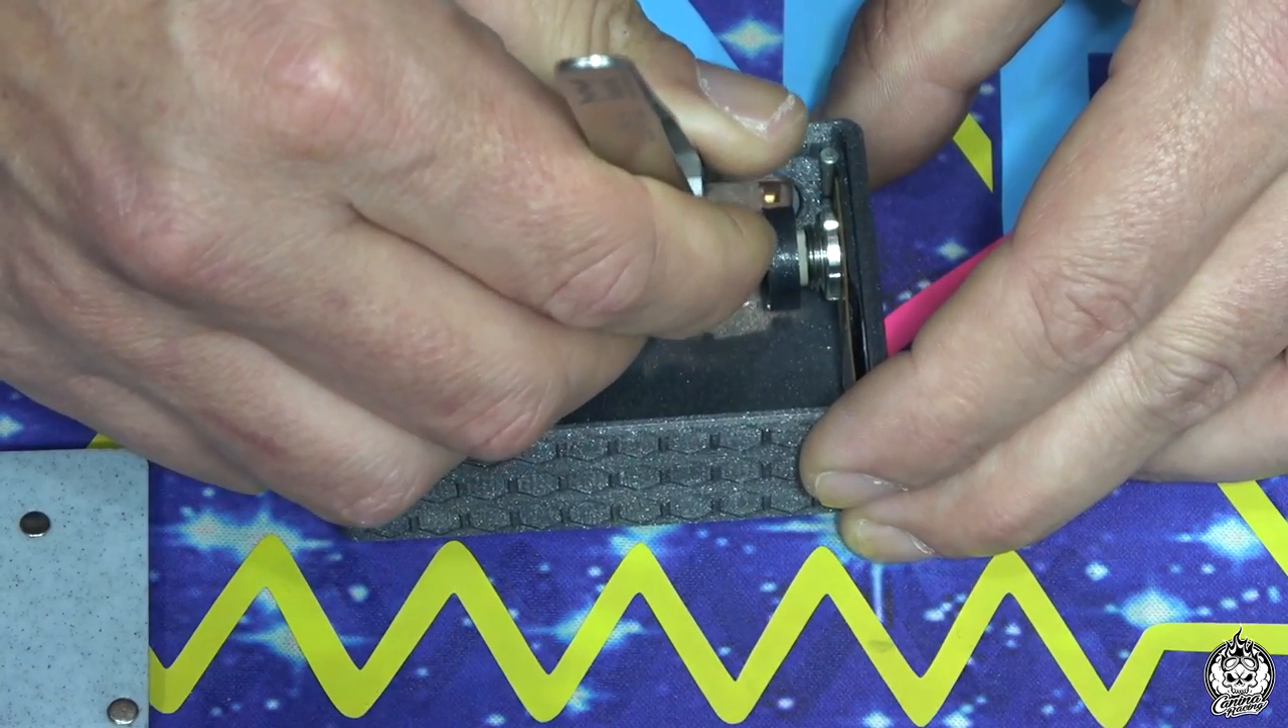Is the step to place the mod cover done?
No.